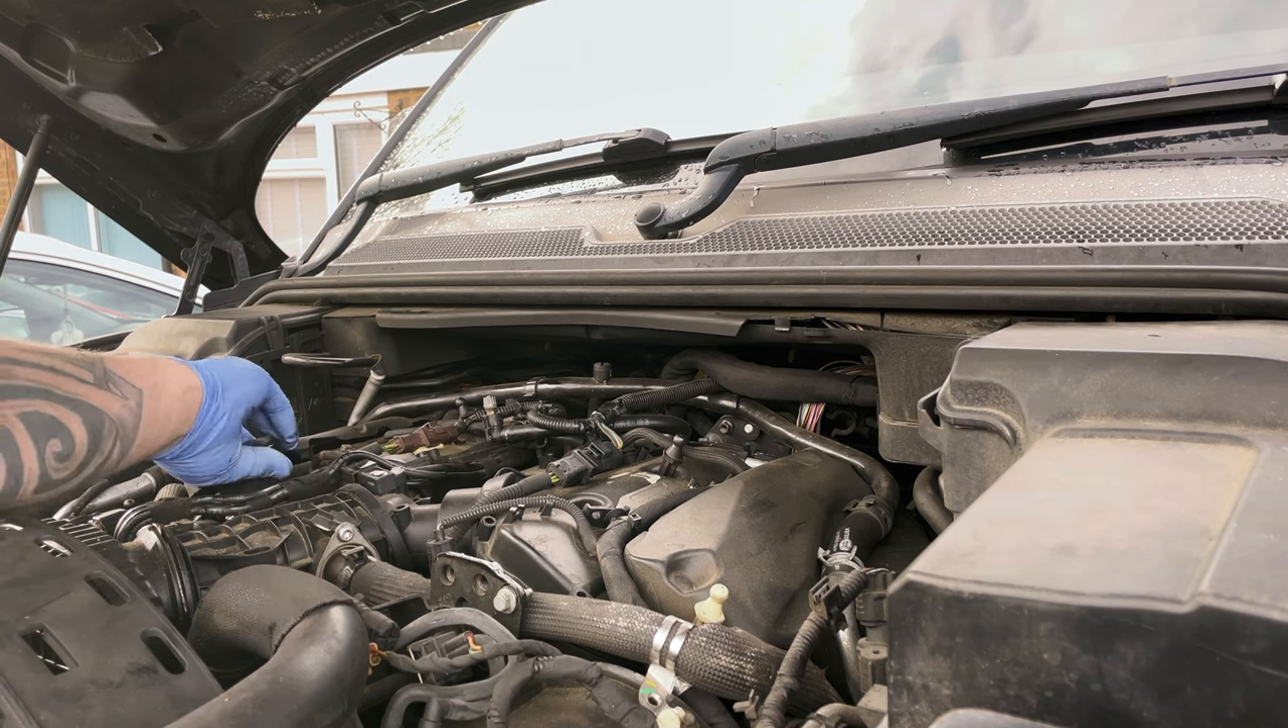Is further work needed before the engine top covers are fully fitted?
Yes.